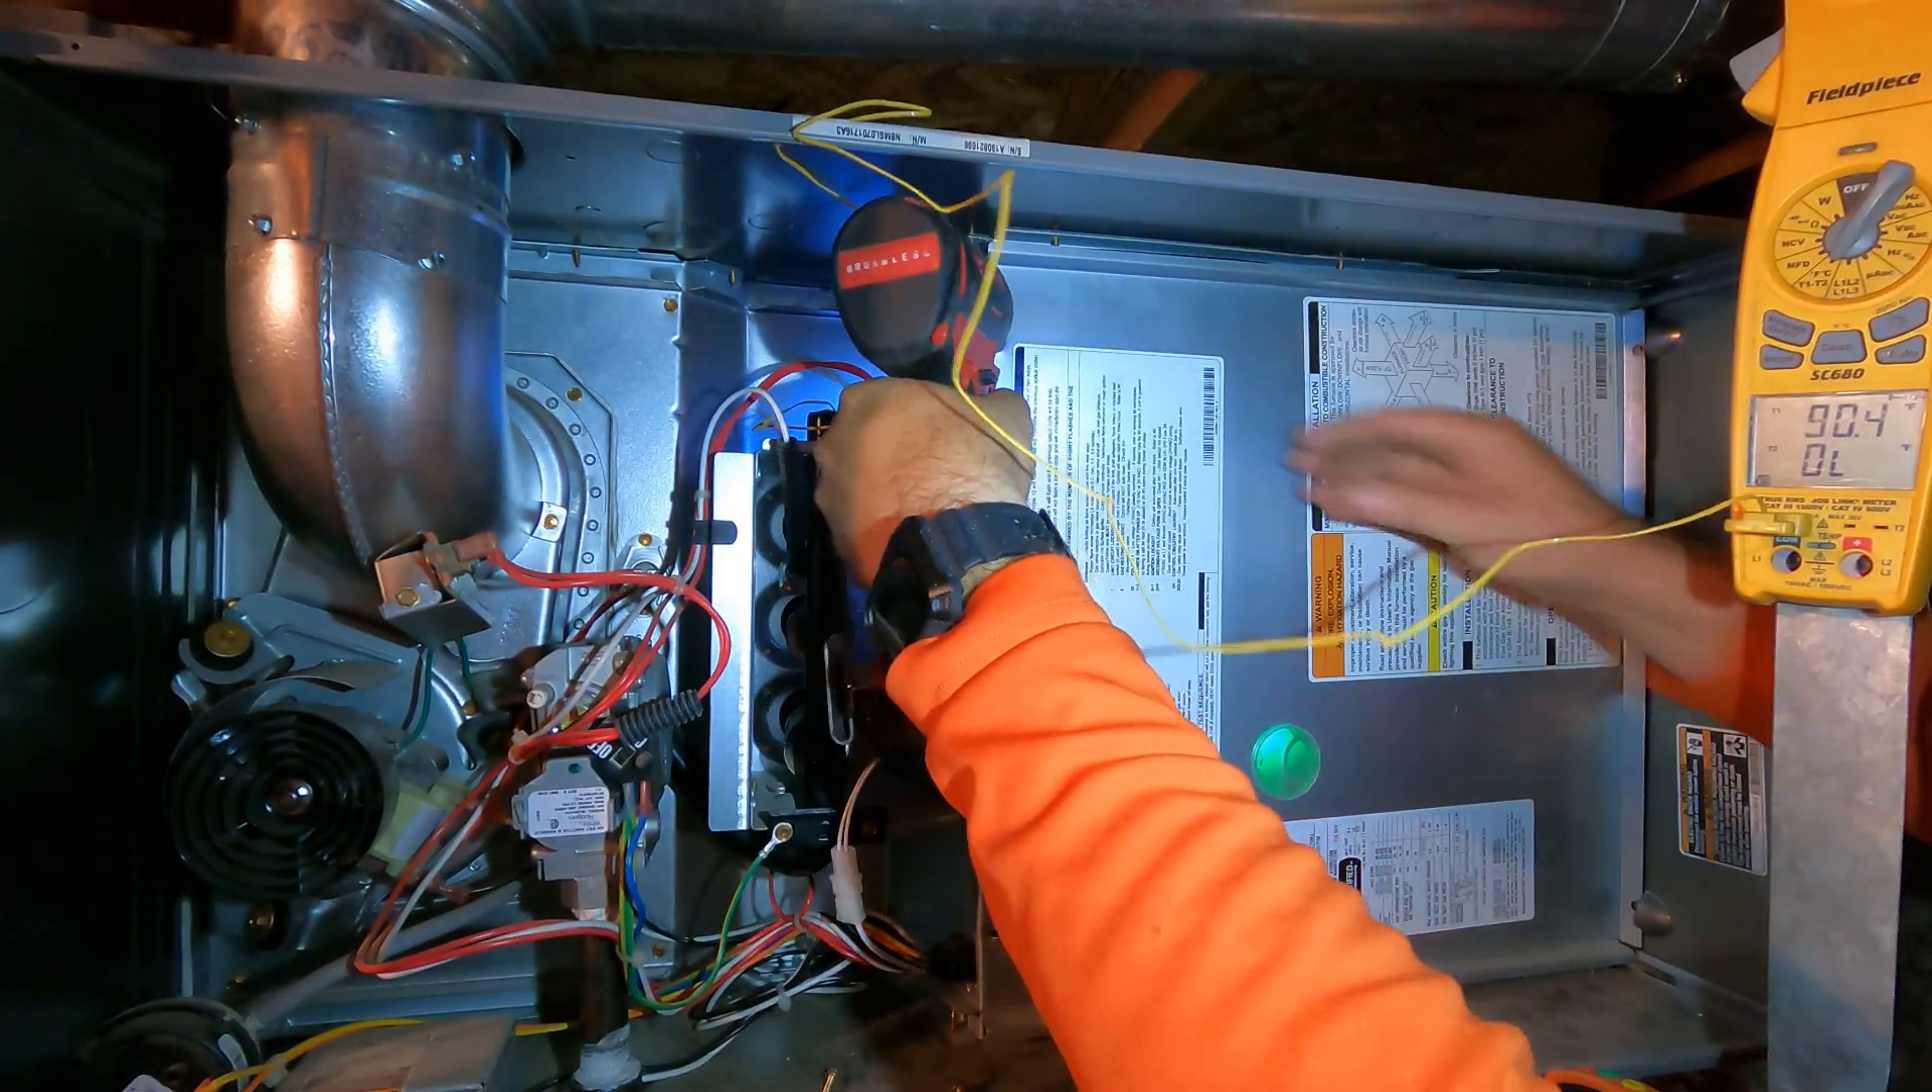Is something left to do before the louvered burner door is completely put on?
Yes.